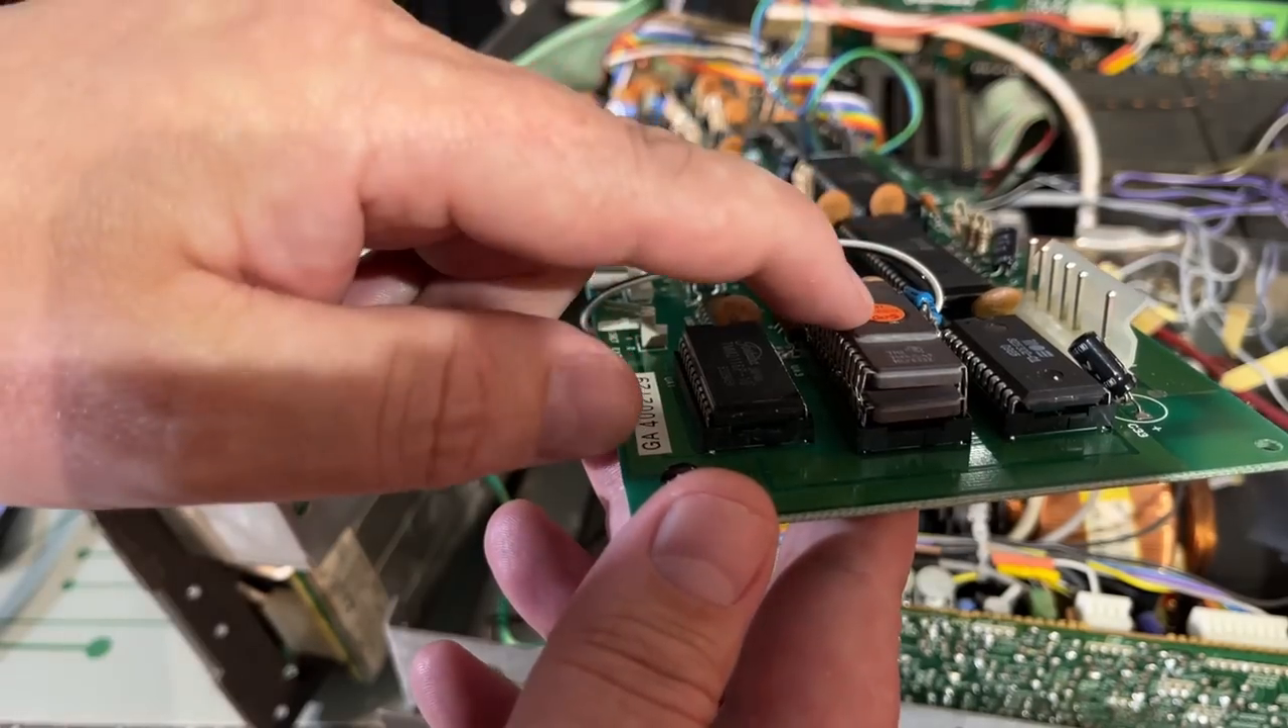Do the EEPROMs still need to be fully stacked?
No.